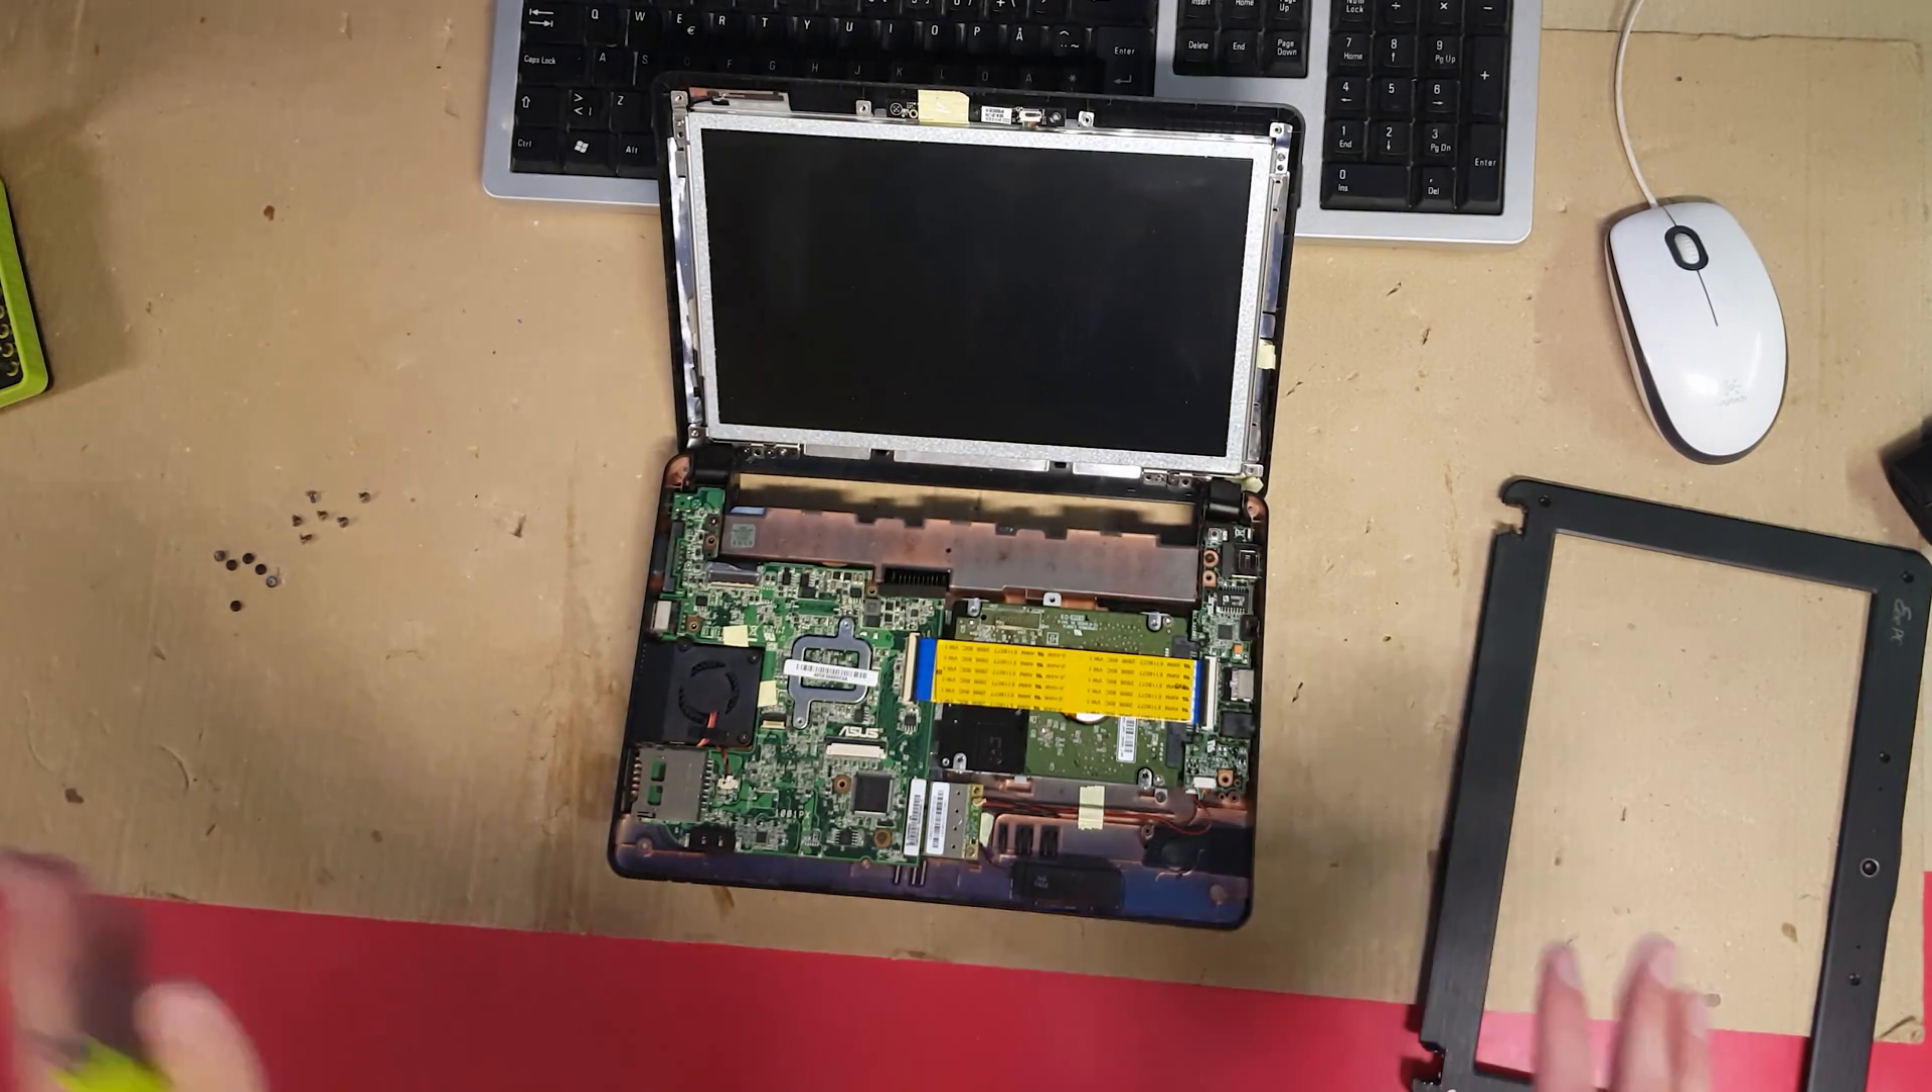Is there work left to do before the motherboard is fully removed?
Yes.